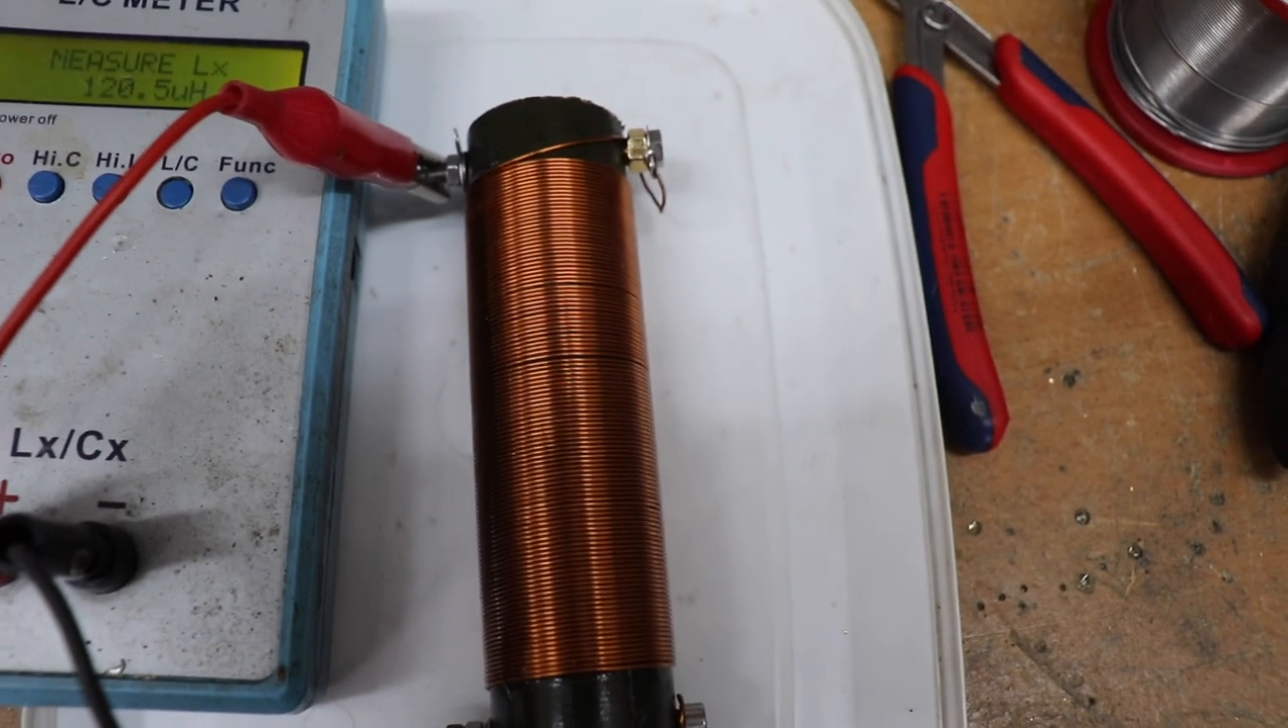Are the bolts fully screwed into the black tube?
Yes.